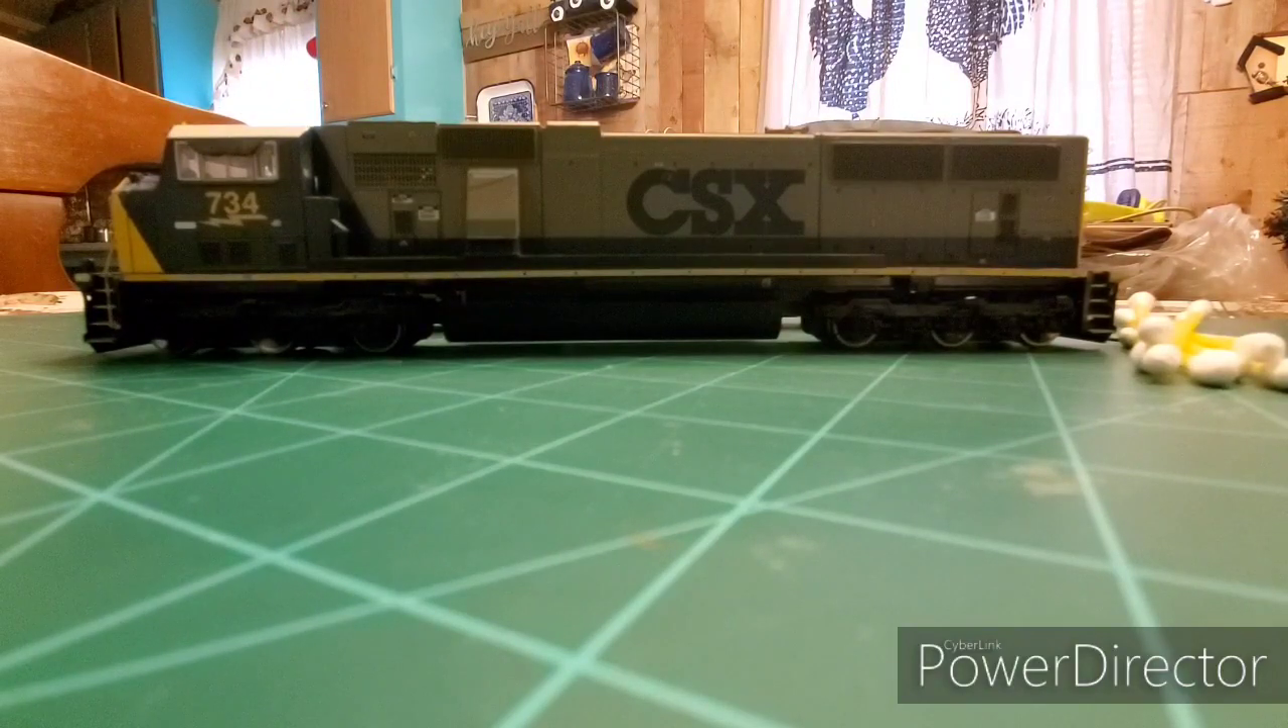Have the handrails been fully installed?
No.